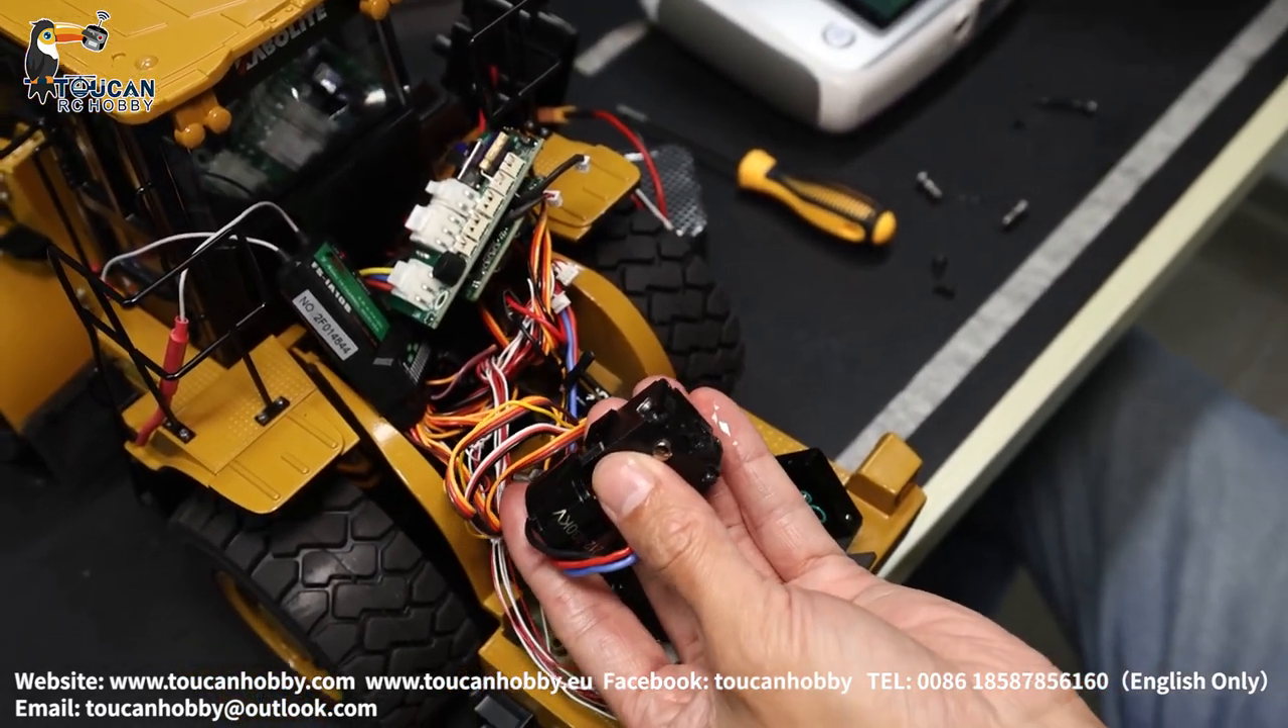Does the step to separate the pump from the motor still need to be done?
Yes.